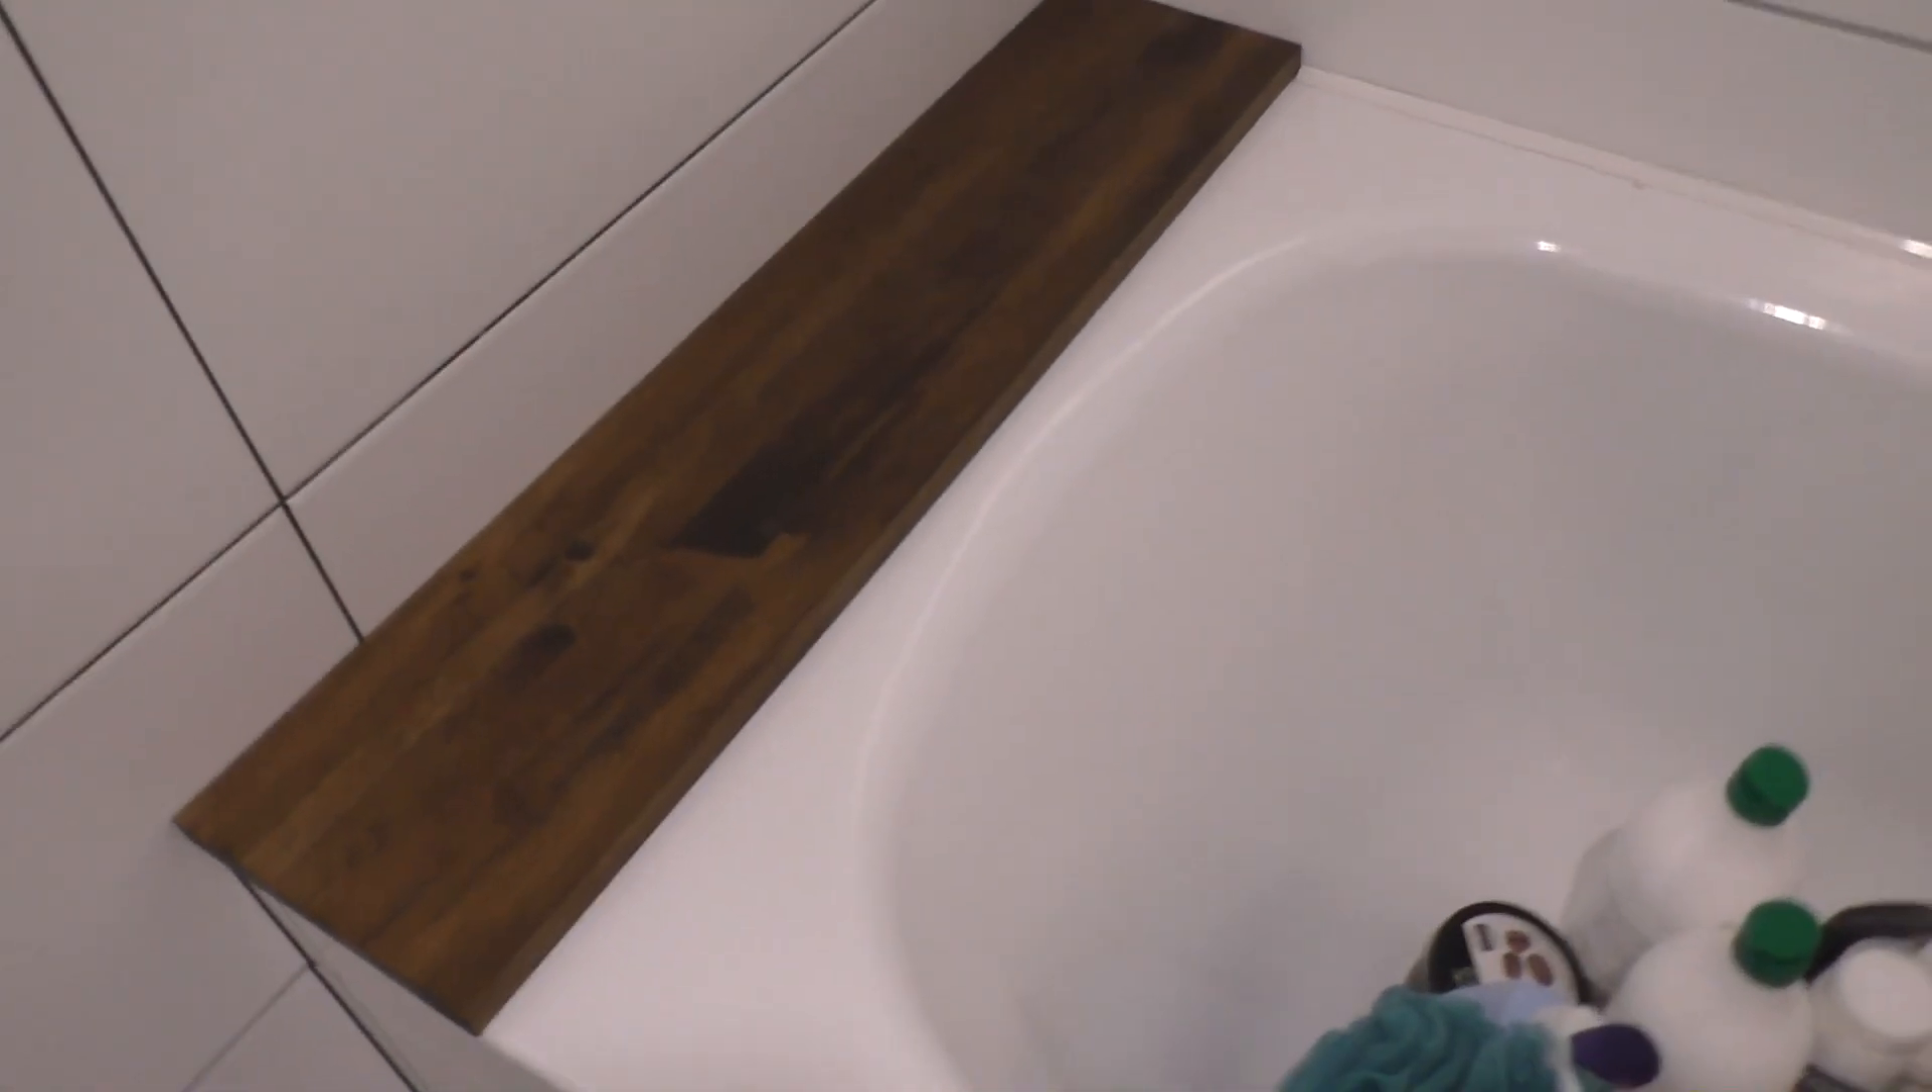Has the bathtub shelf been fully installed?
Yes.